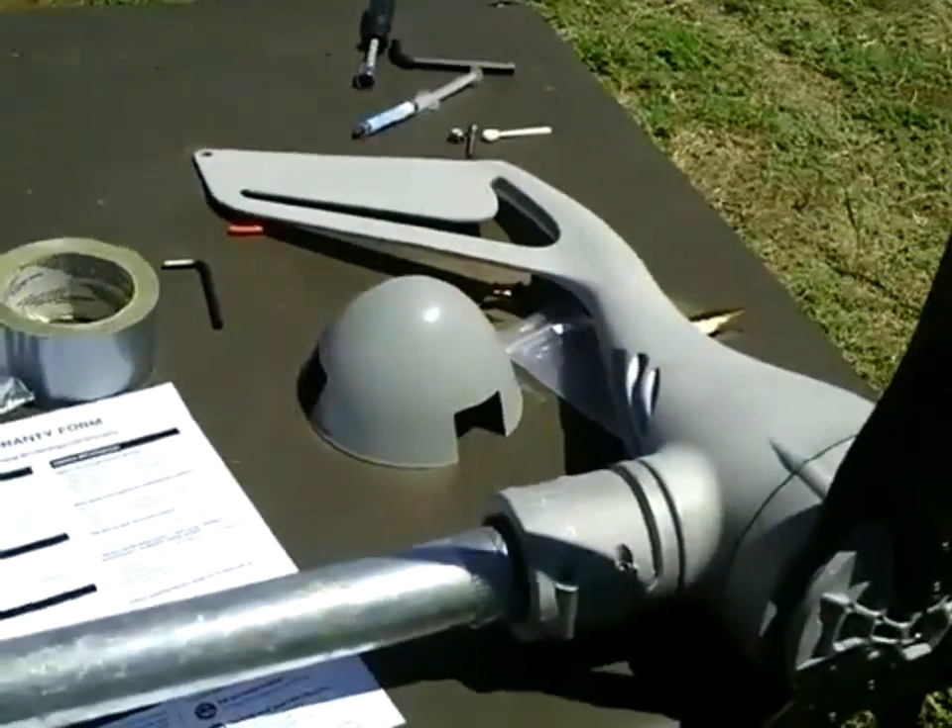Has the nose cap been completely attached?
No.